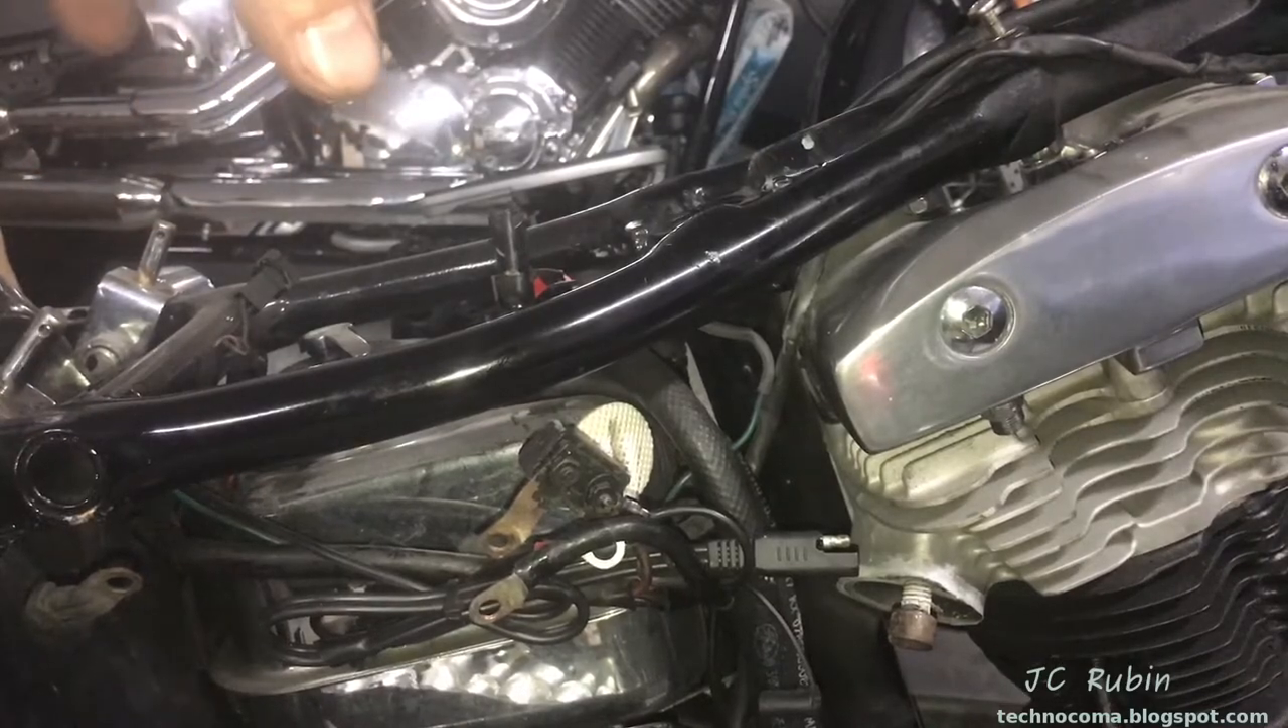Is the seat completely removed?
Yes.